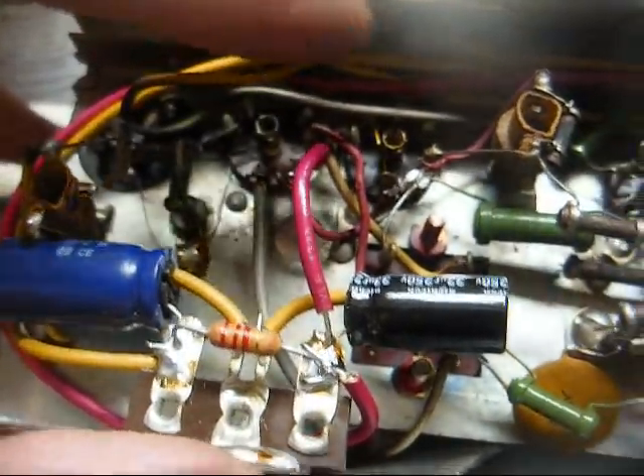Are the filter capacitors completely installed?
Yes.